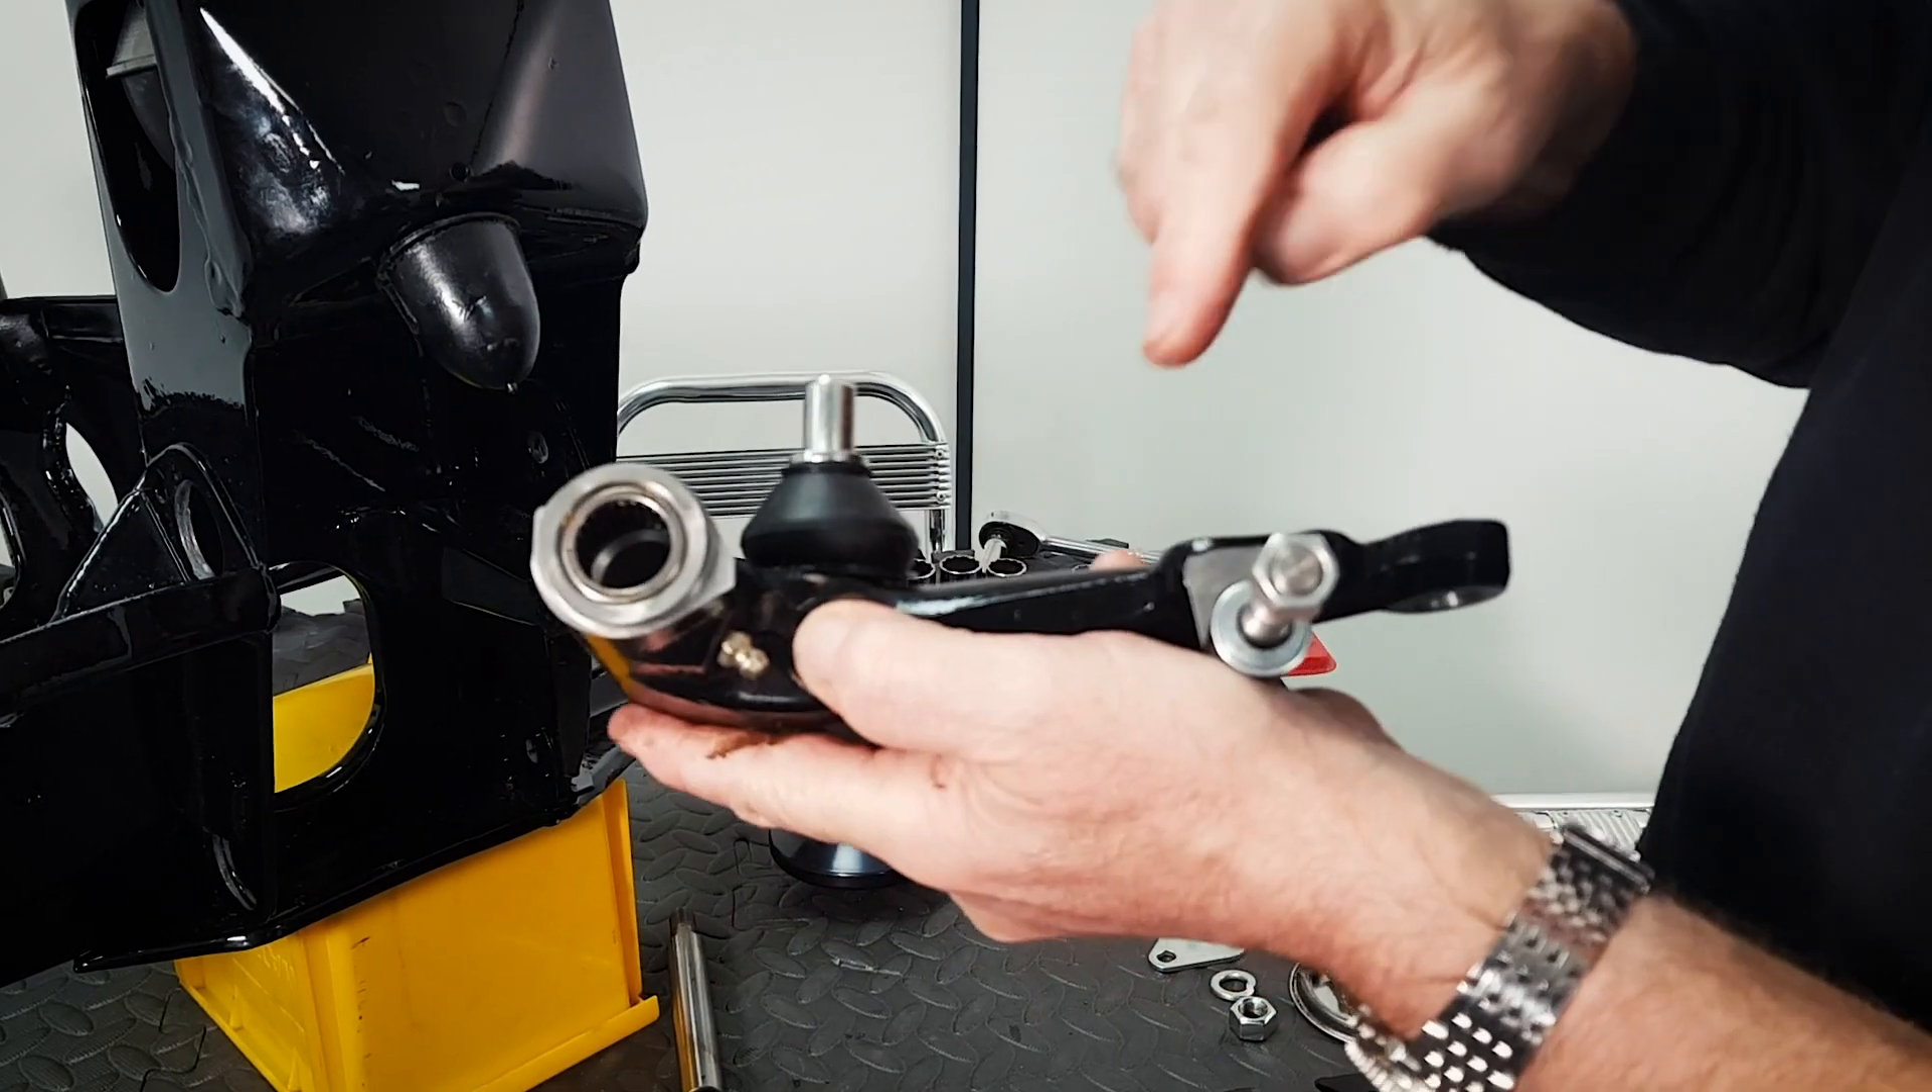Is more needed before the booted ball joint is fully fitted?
No.